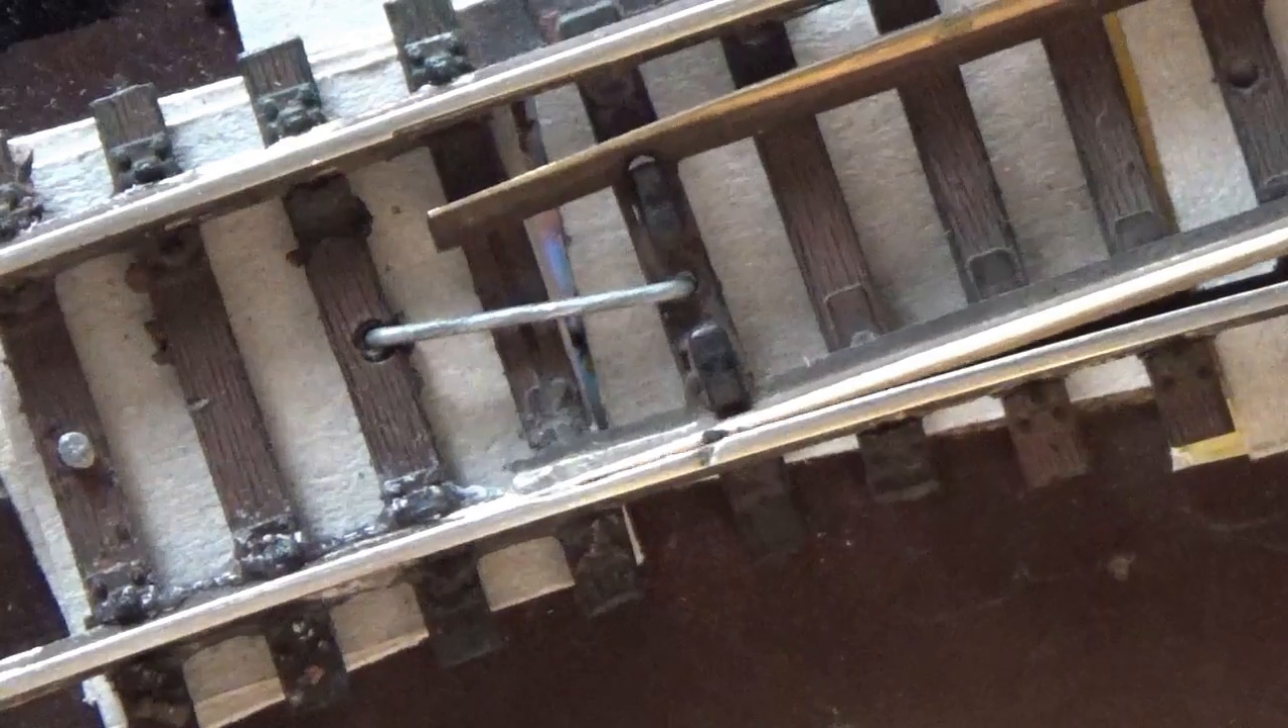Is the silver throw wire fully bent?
Yes.